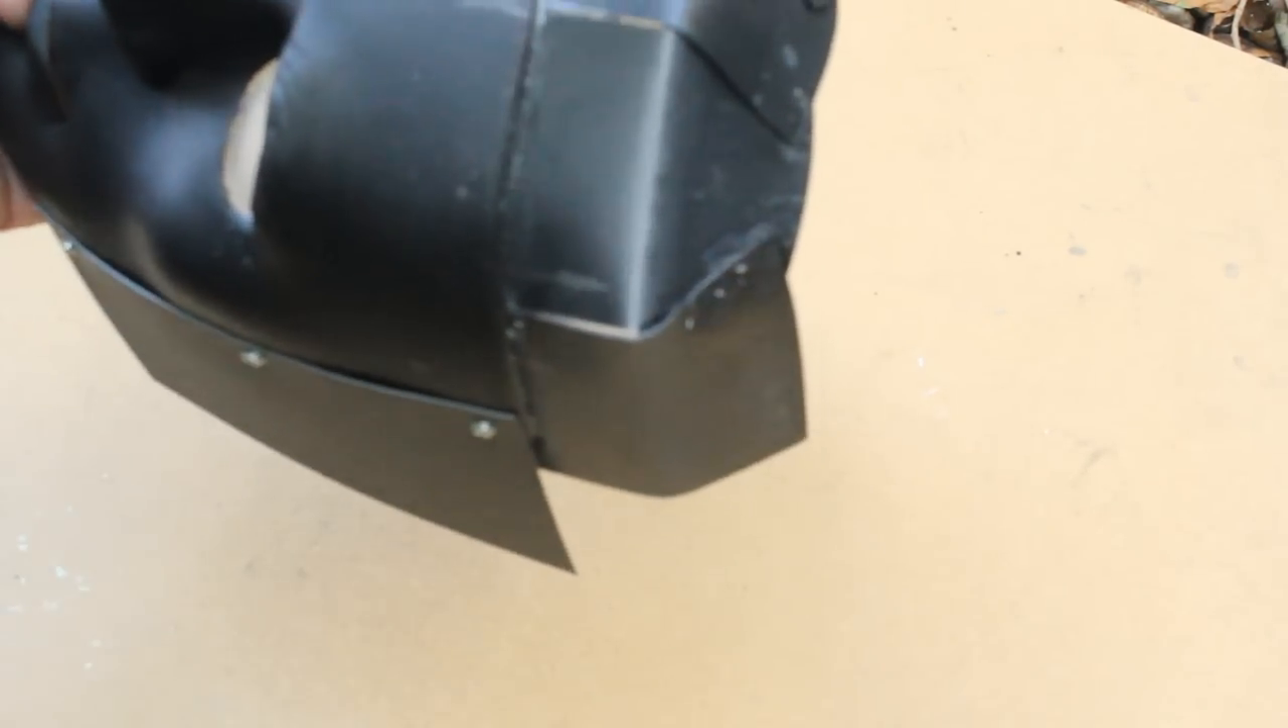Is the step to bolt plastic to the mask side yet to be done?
No.